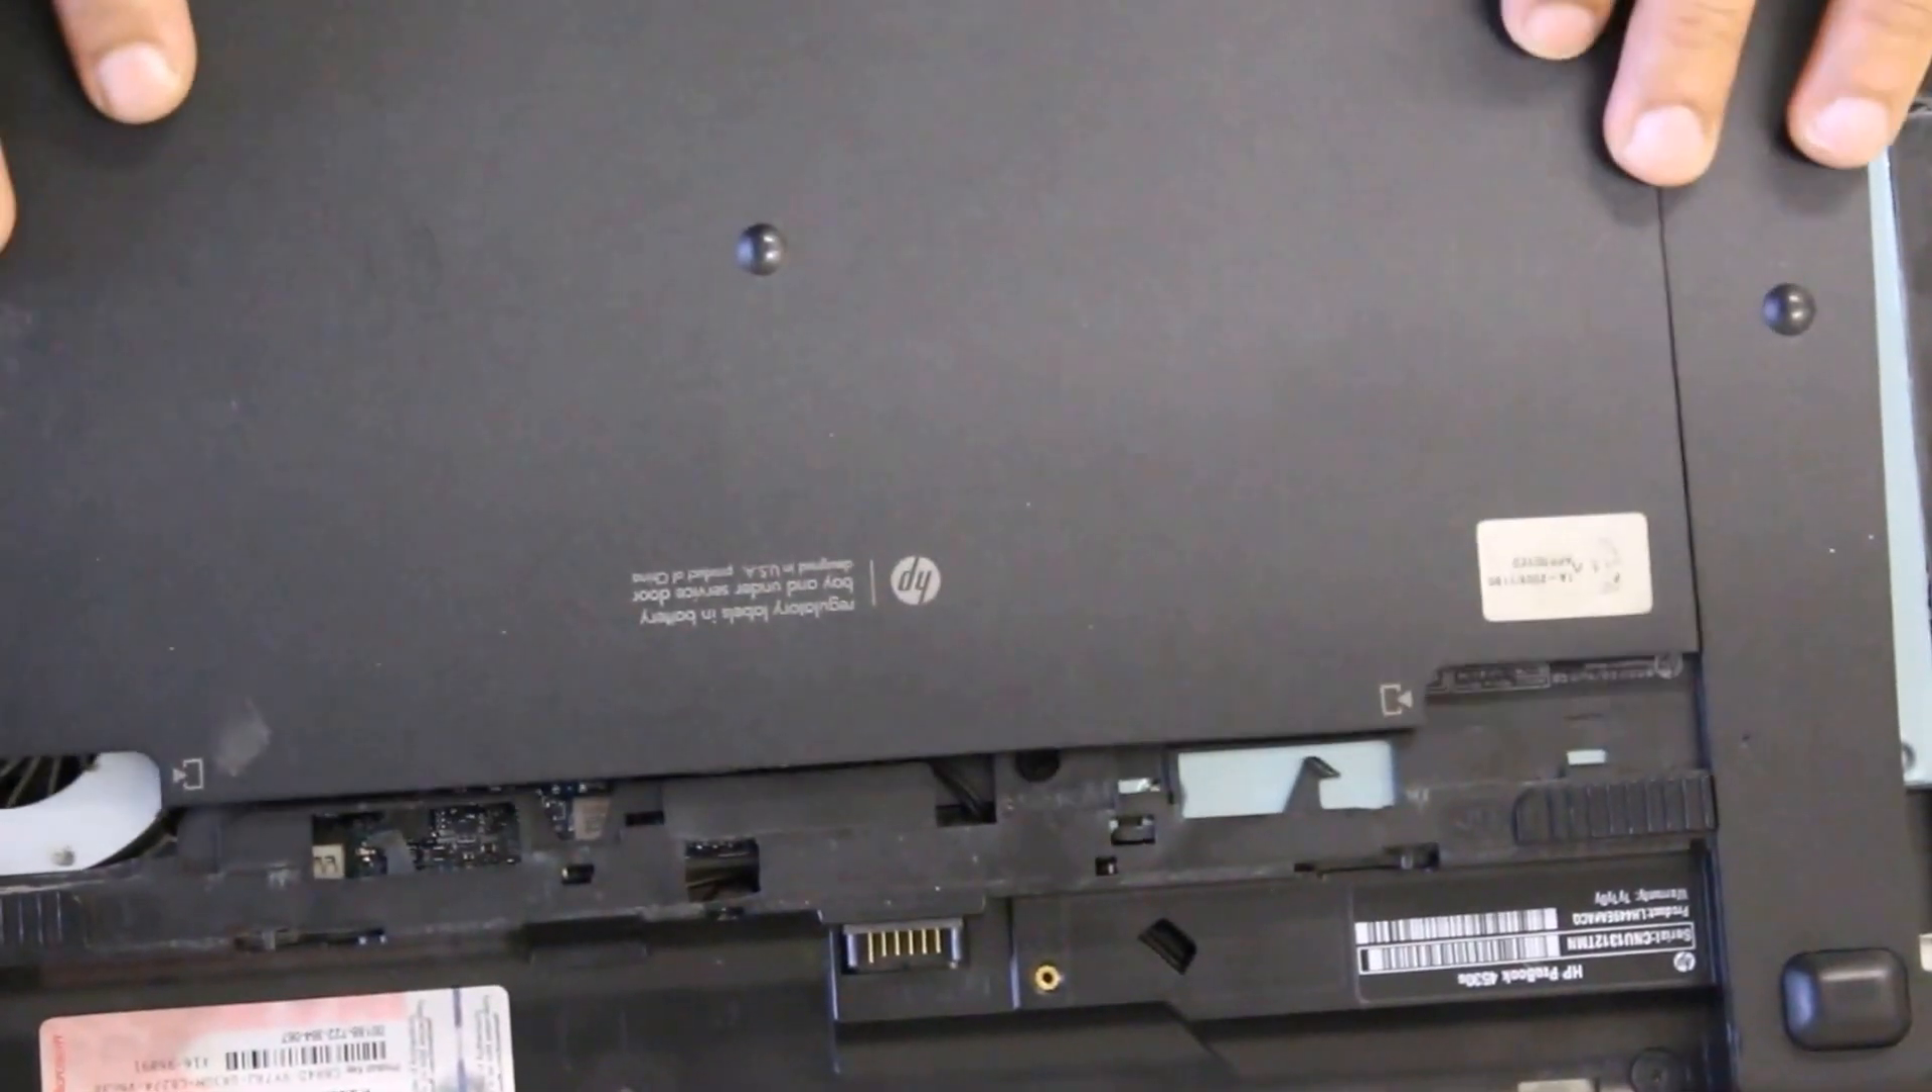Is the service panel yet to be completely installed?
Yes.